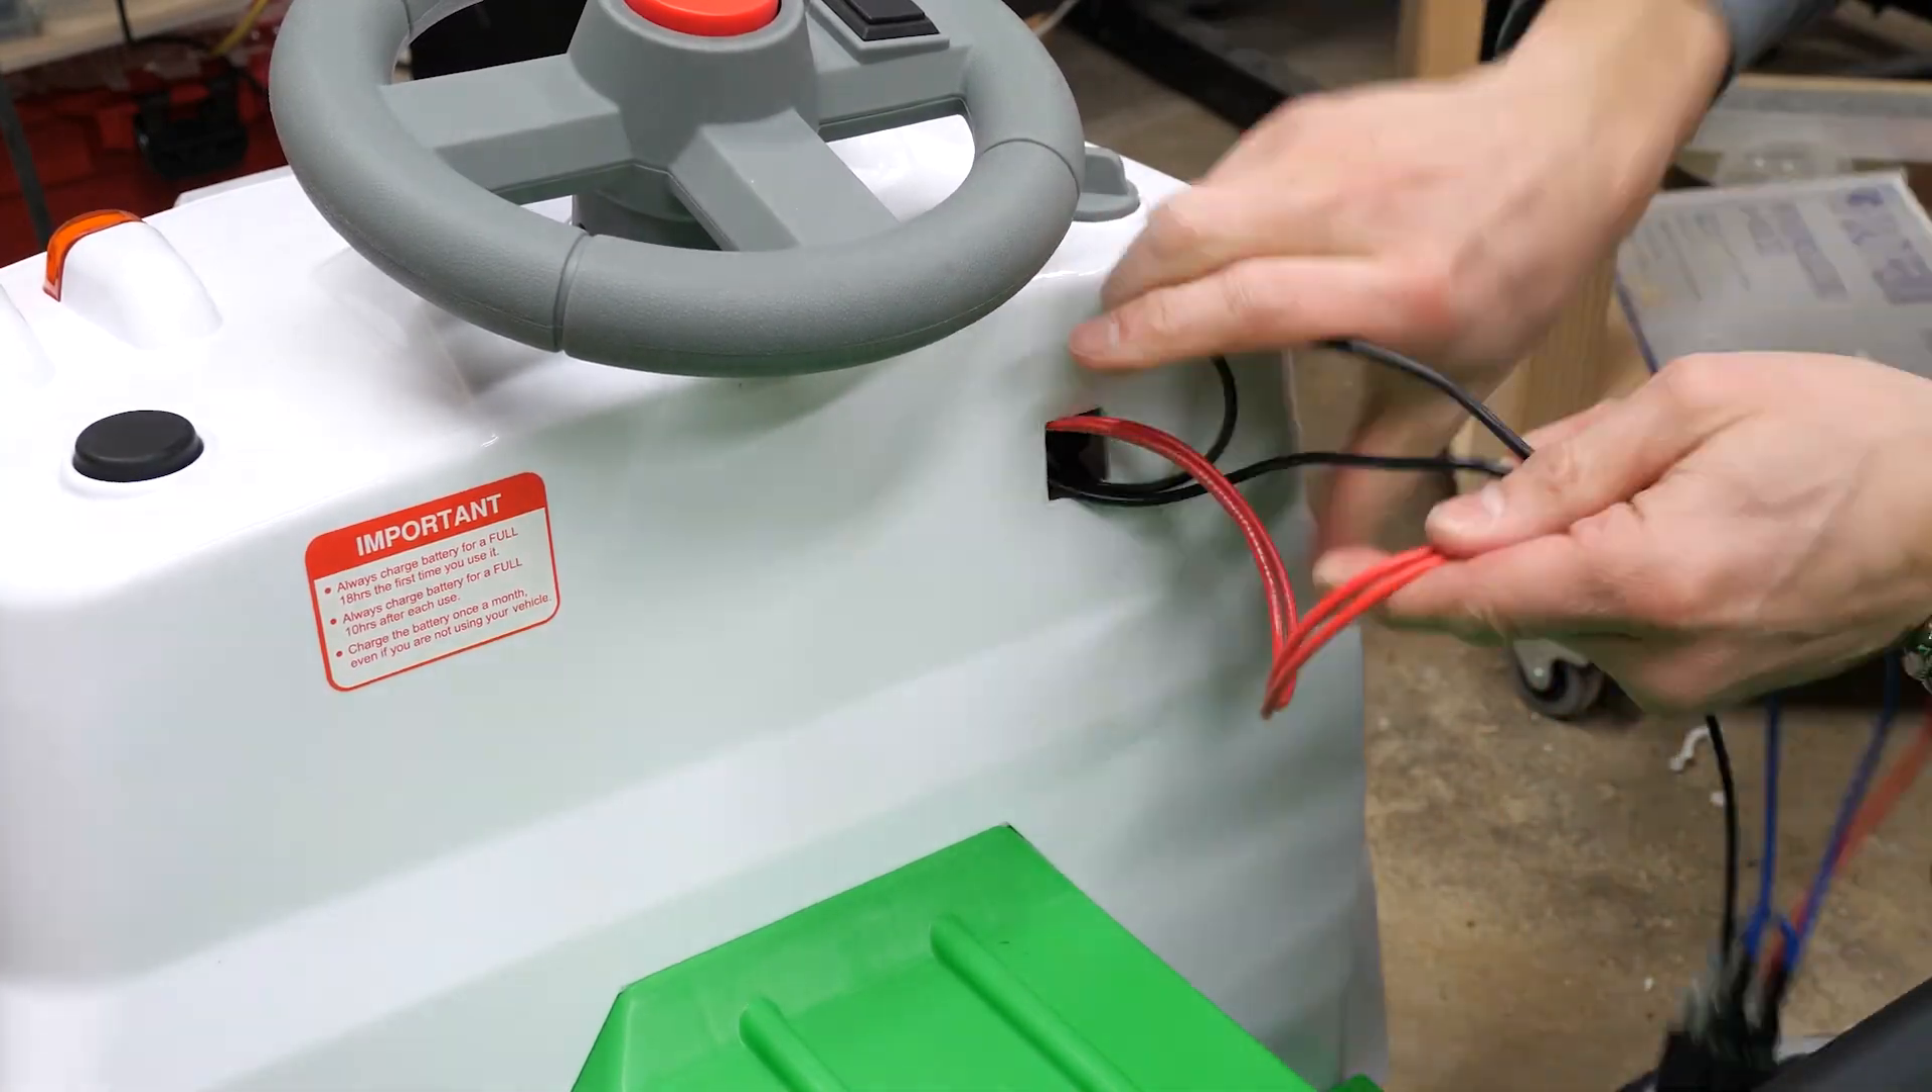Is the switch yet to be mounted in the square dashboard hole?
Yes.